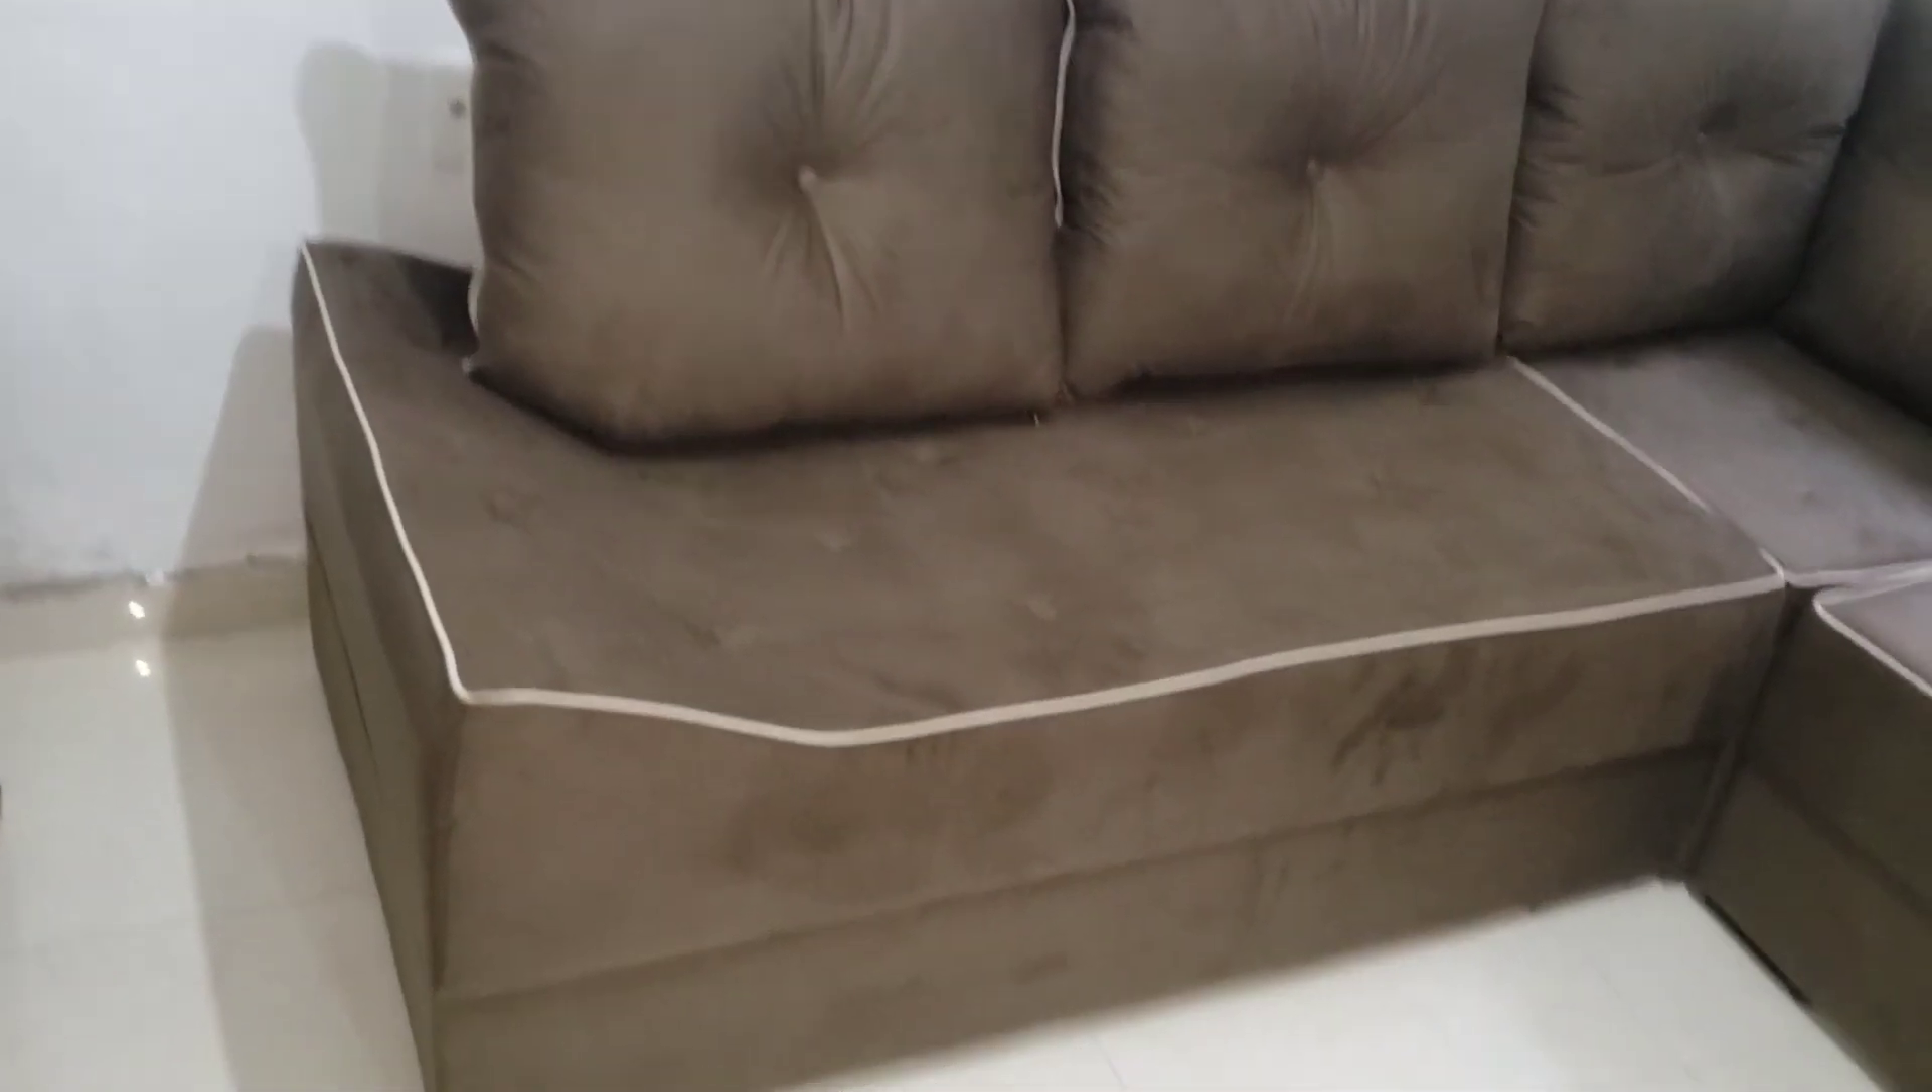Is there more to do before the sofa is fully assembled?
No.